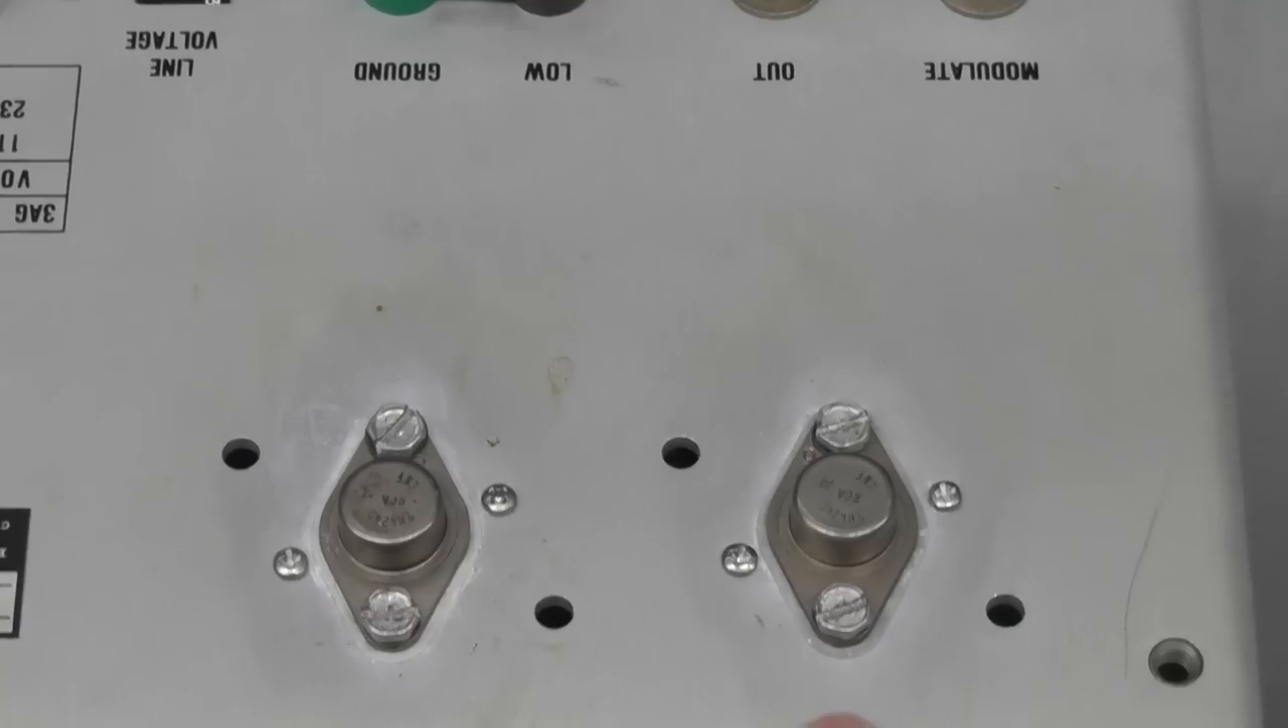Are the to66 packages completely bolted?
Yes.